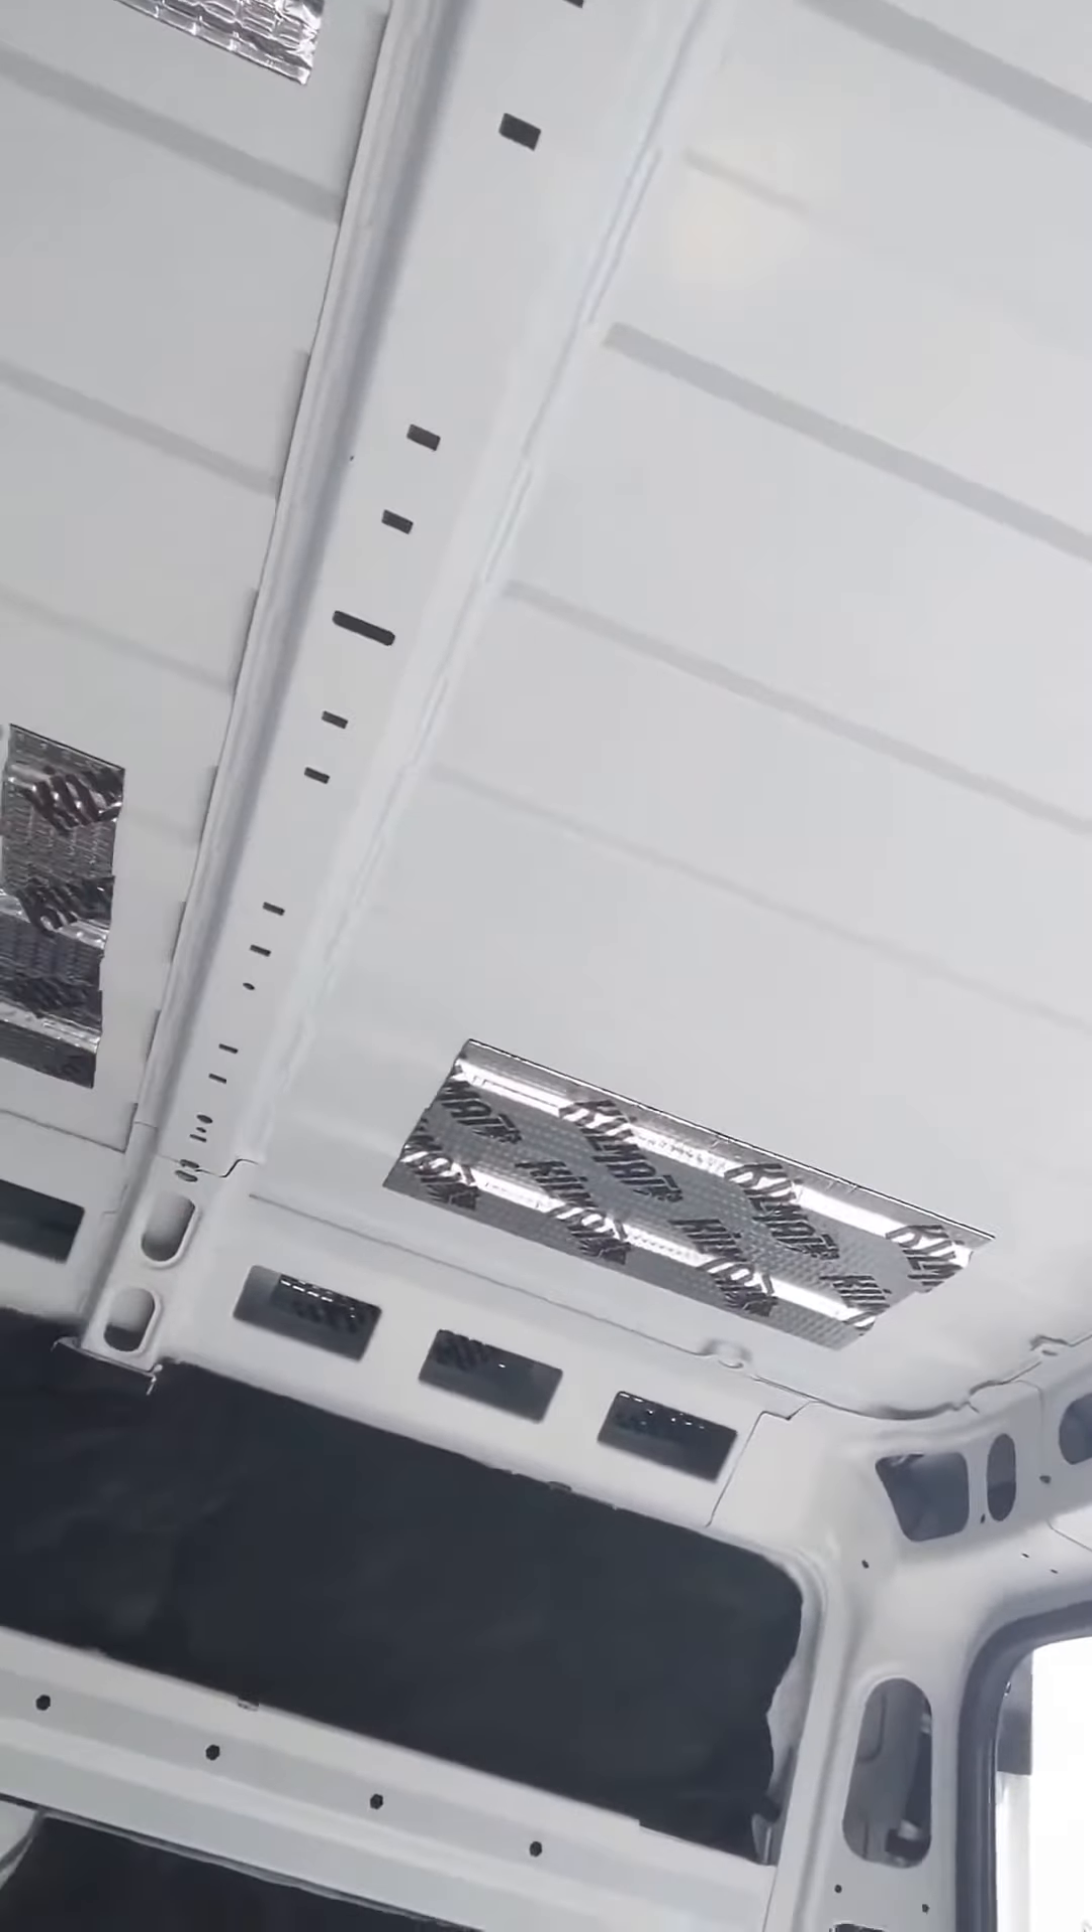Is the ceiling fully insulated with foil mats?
No.